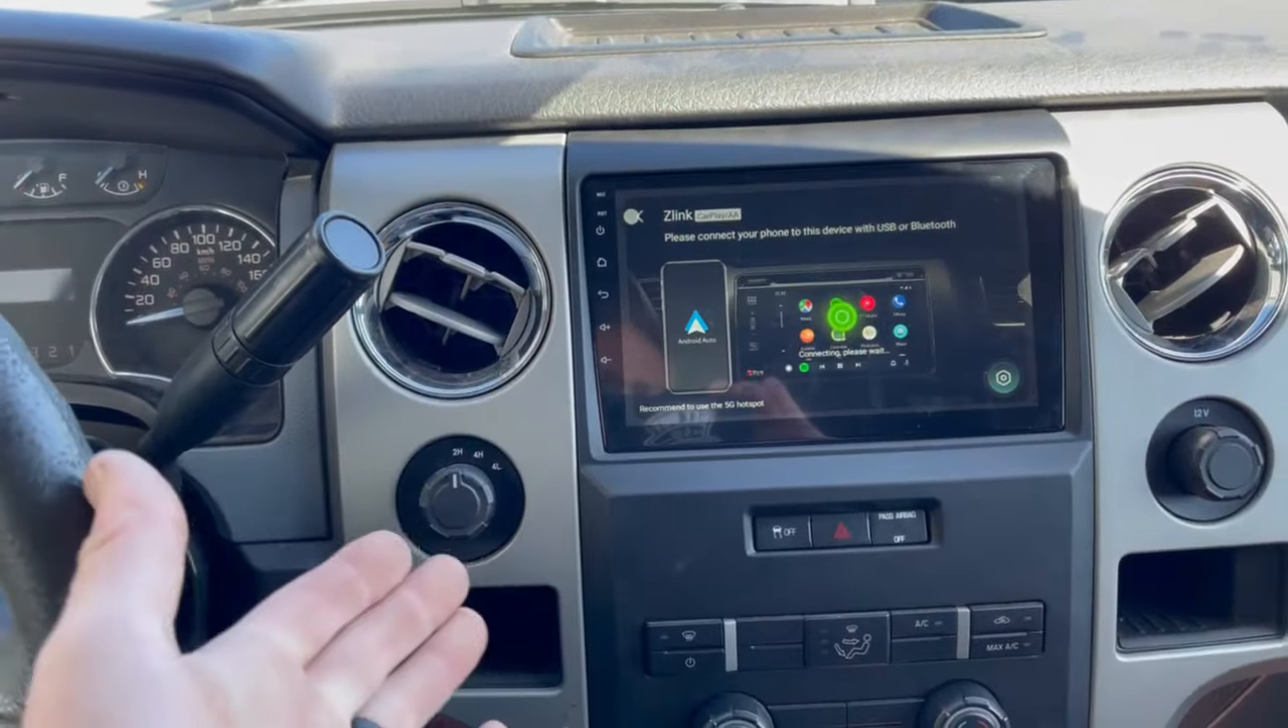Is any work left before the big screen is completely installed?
No.